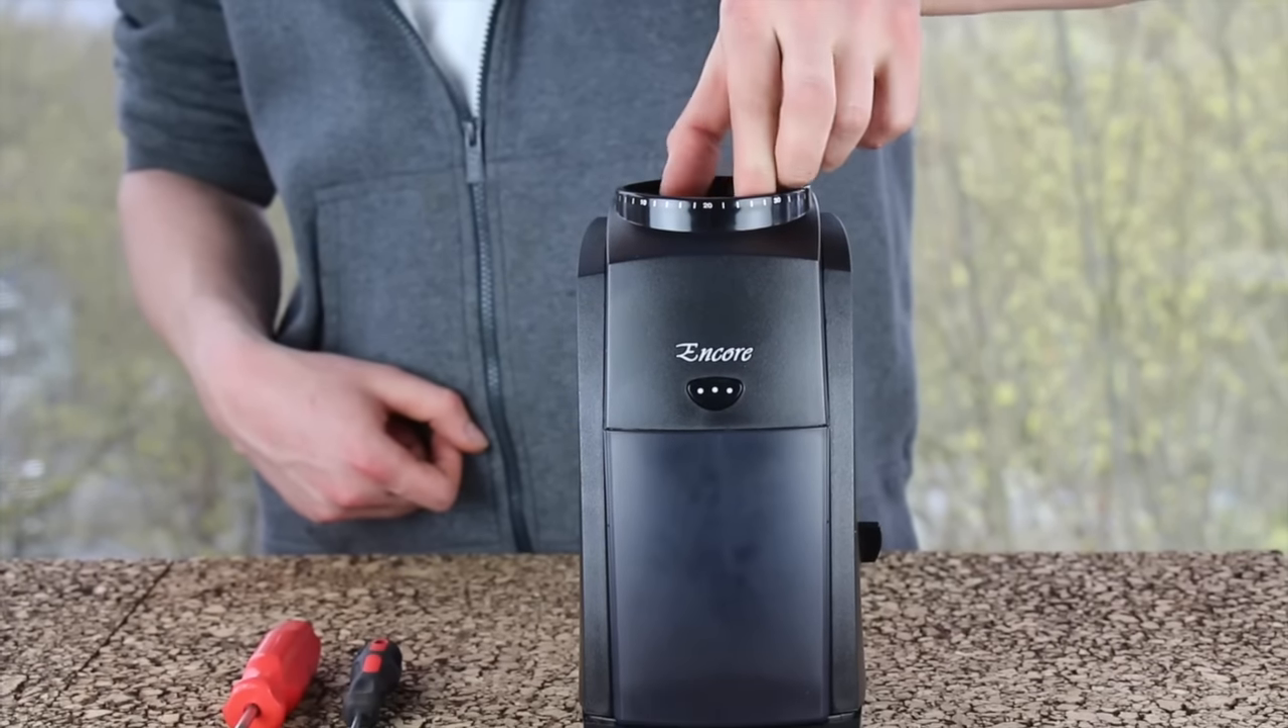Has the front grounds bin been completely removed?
No.